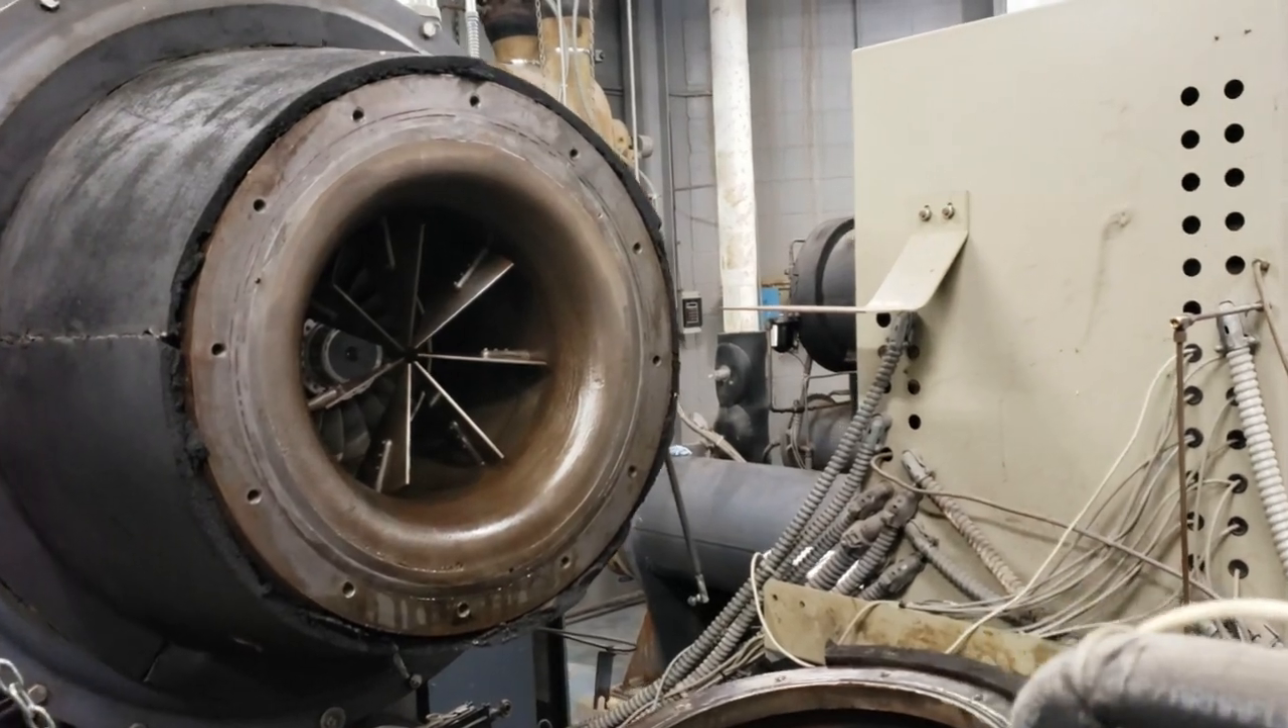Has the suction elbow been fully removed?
Yes.